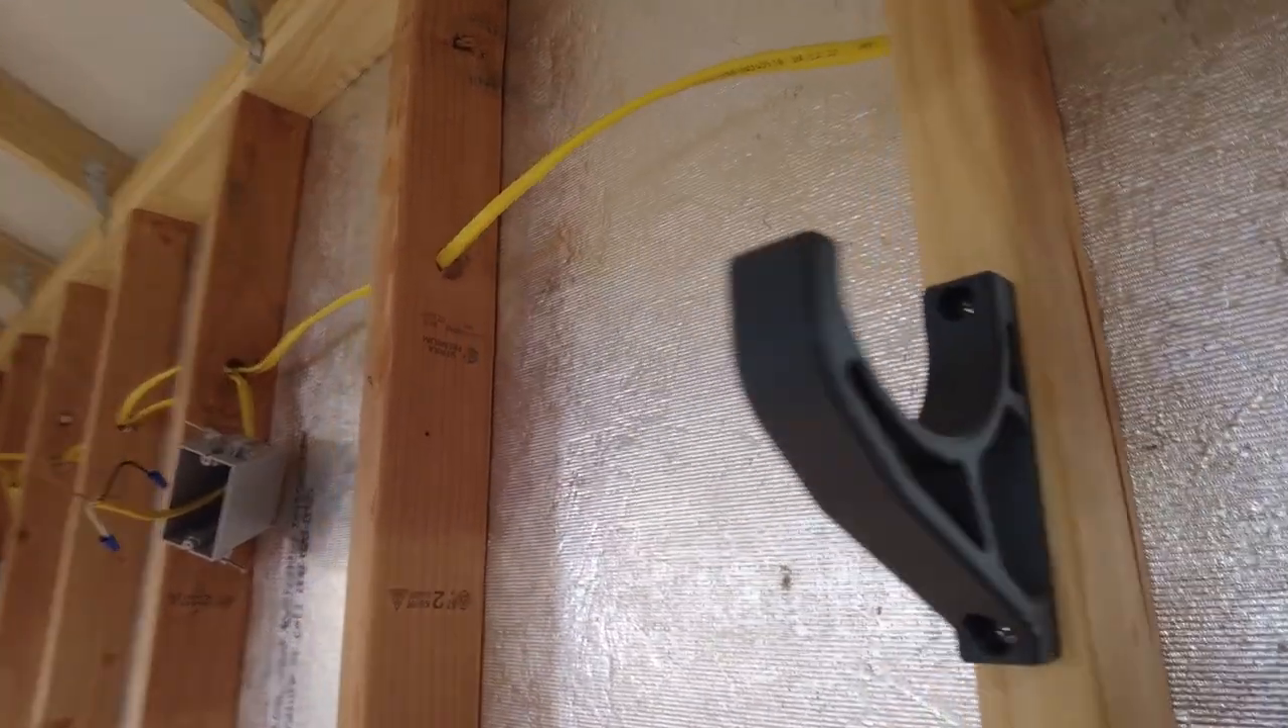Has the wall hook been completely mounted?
Yes.